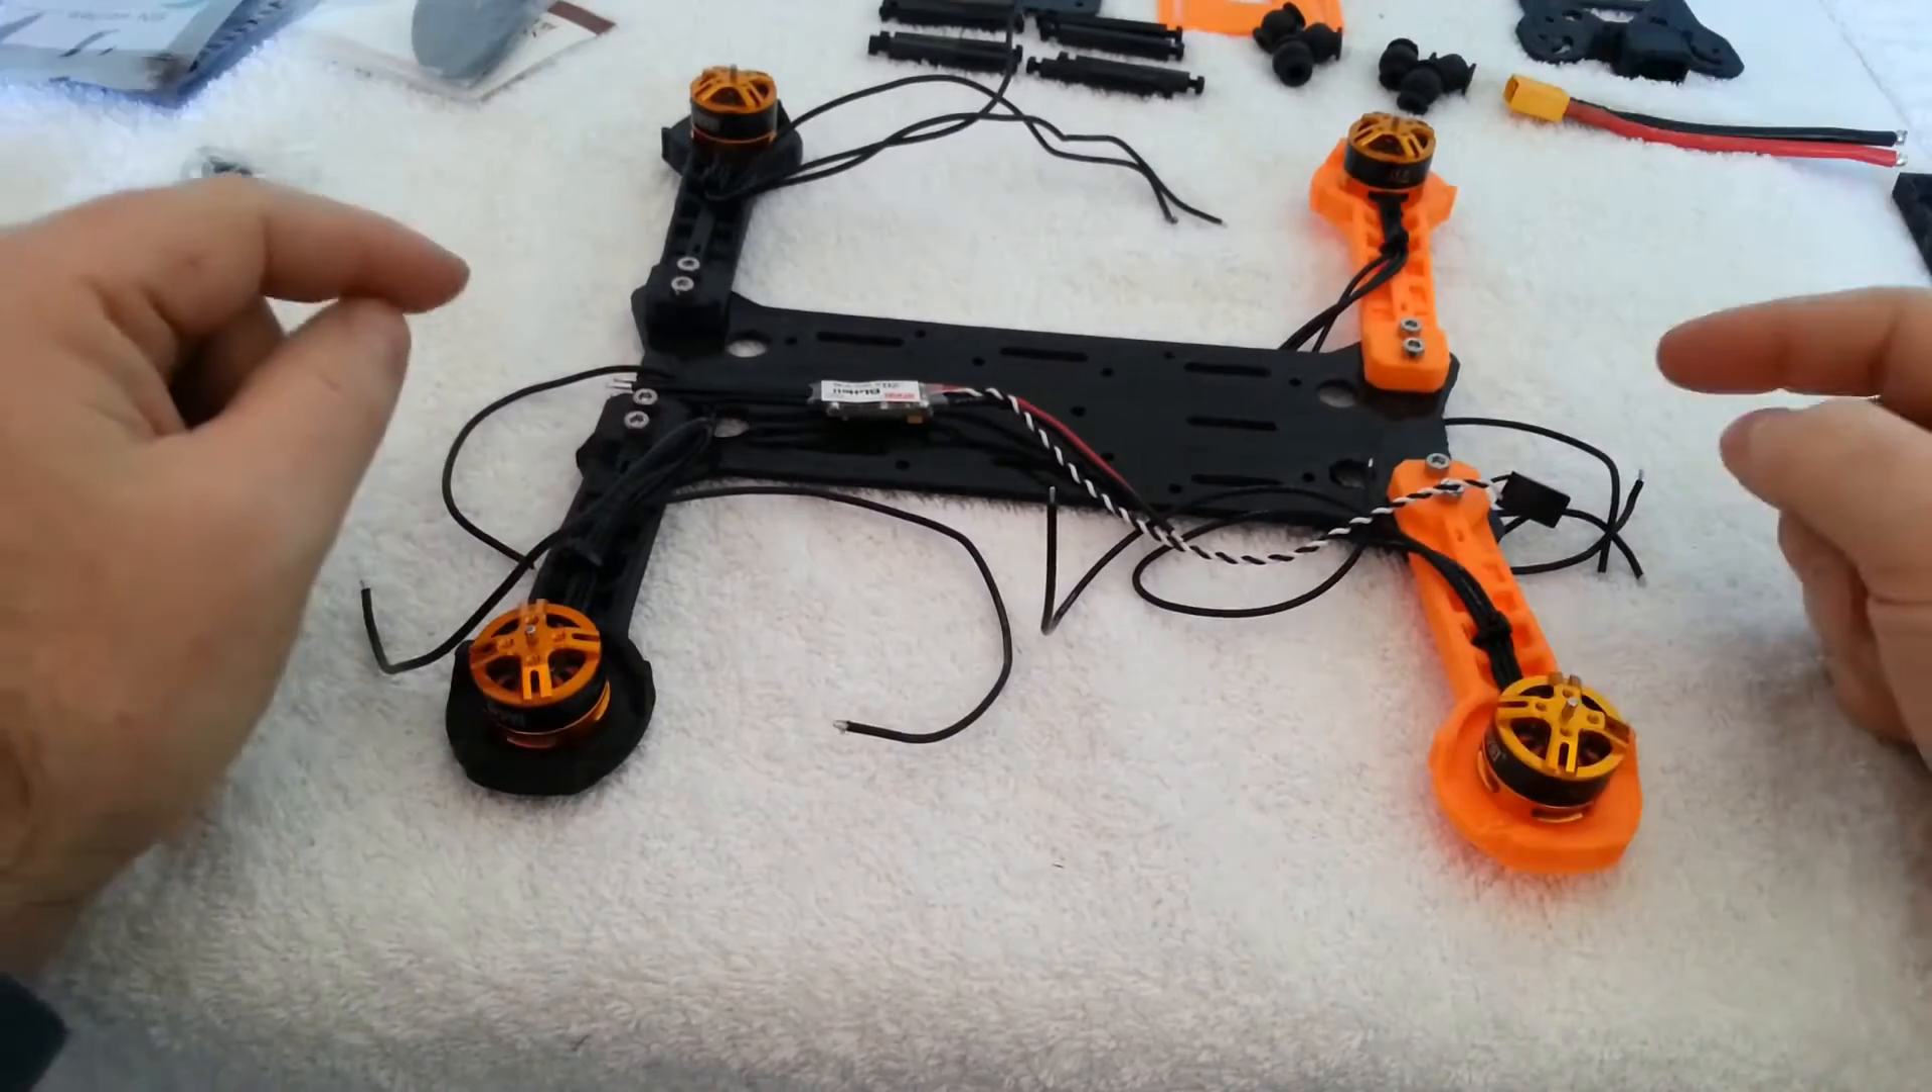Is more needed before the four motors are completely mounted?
No.